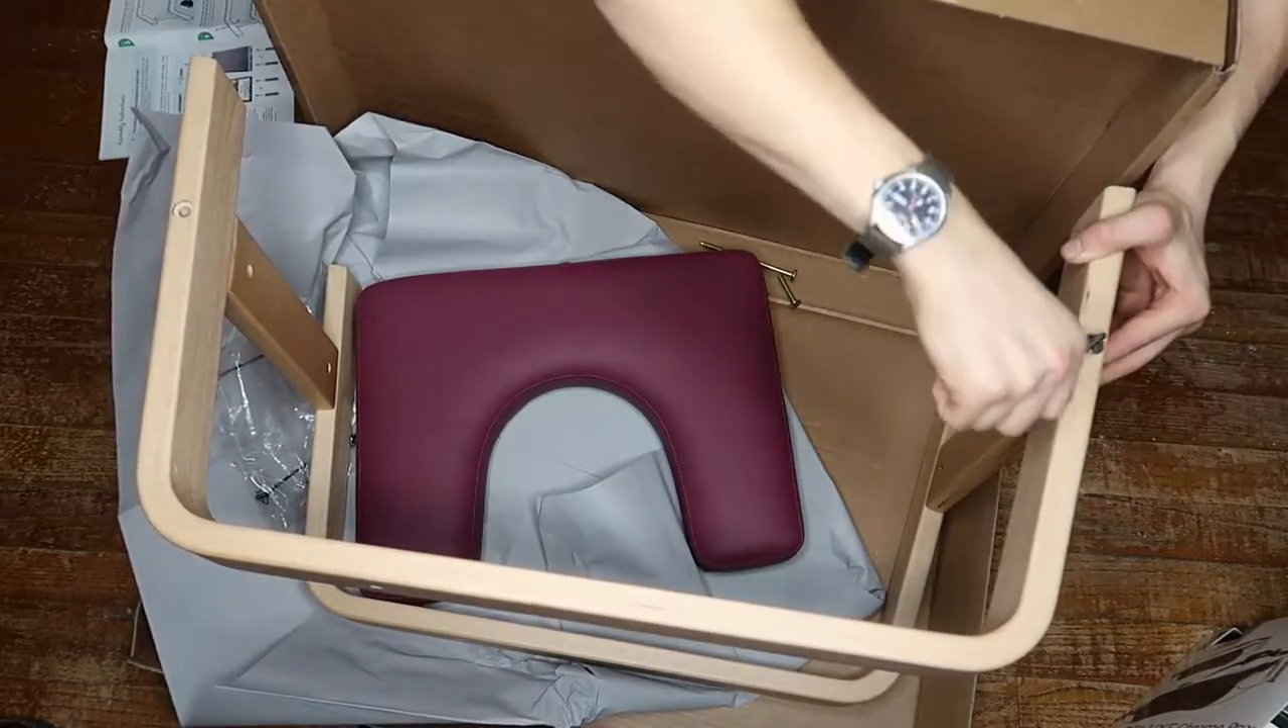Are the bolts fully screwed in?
No.